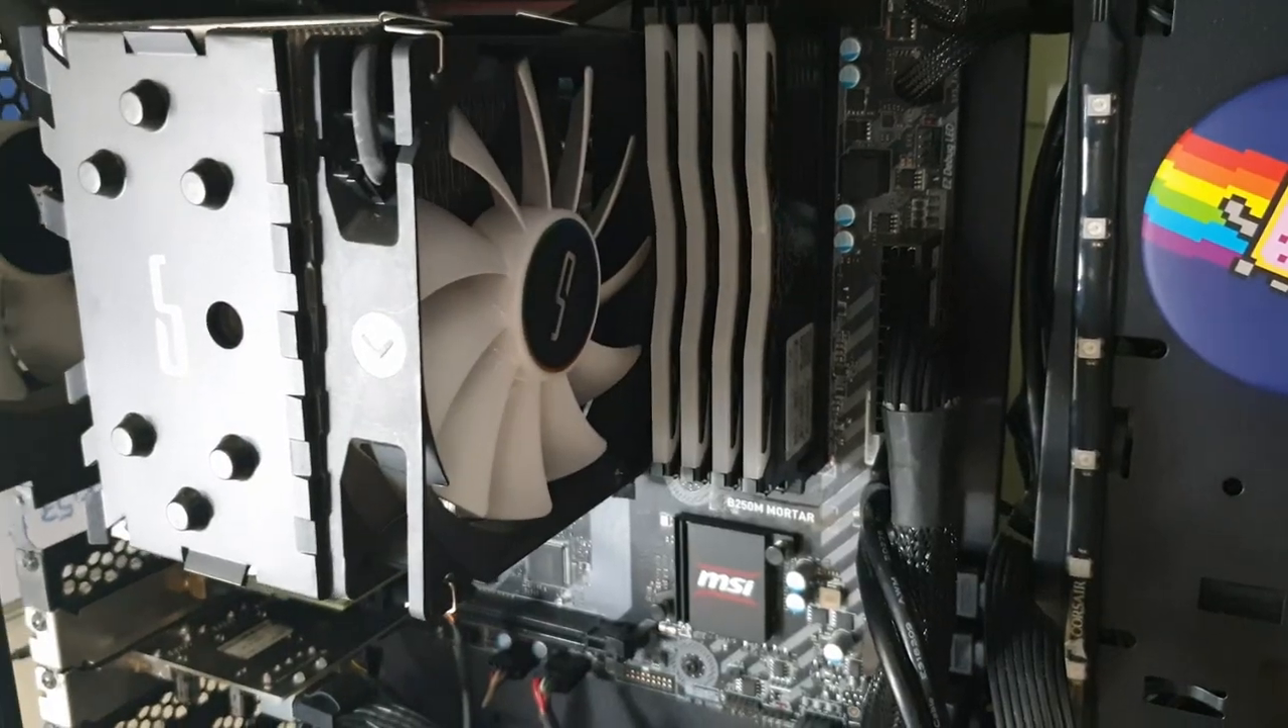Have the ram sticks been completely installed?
Yes.